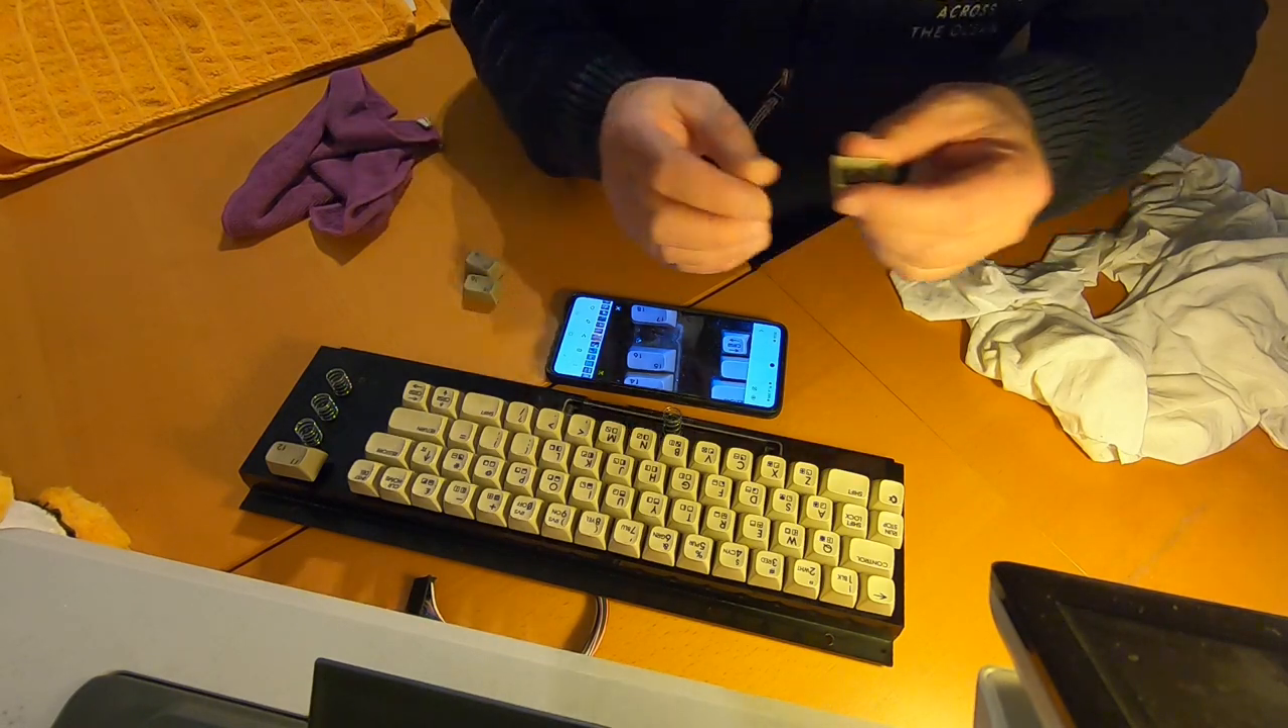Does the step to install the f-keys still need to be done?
Yes.